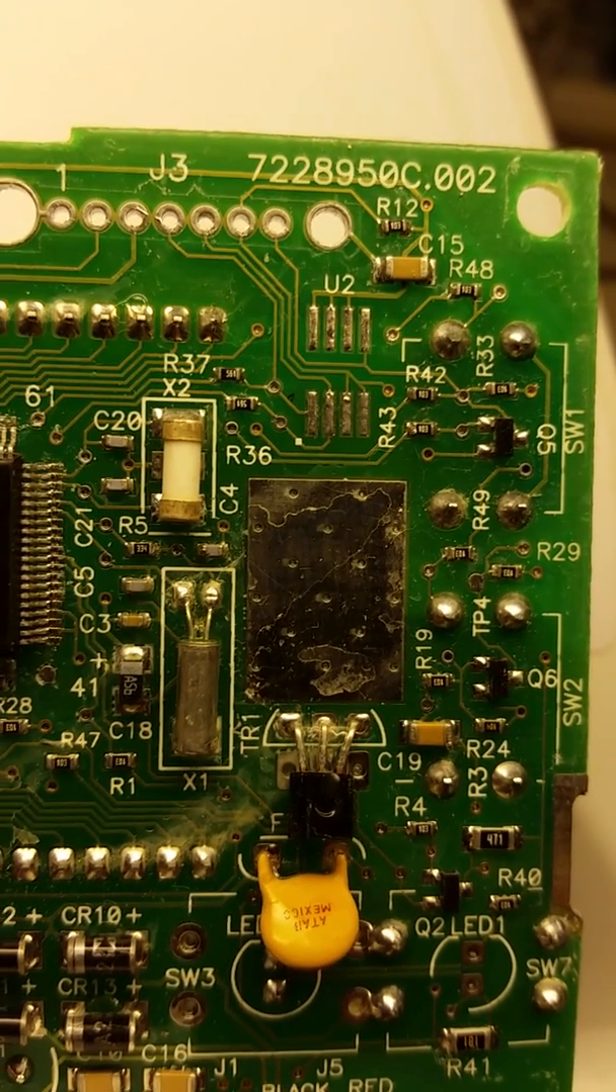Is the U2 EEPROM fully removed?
Yes.